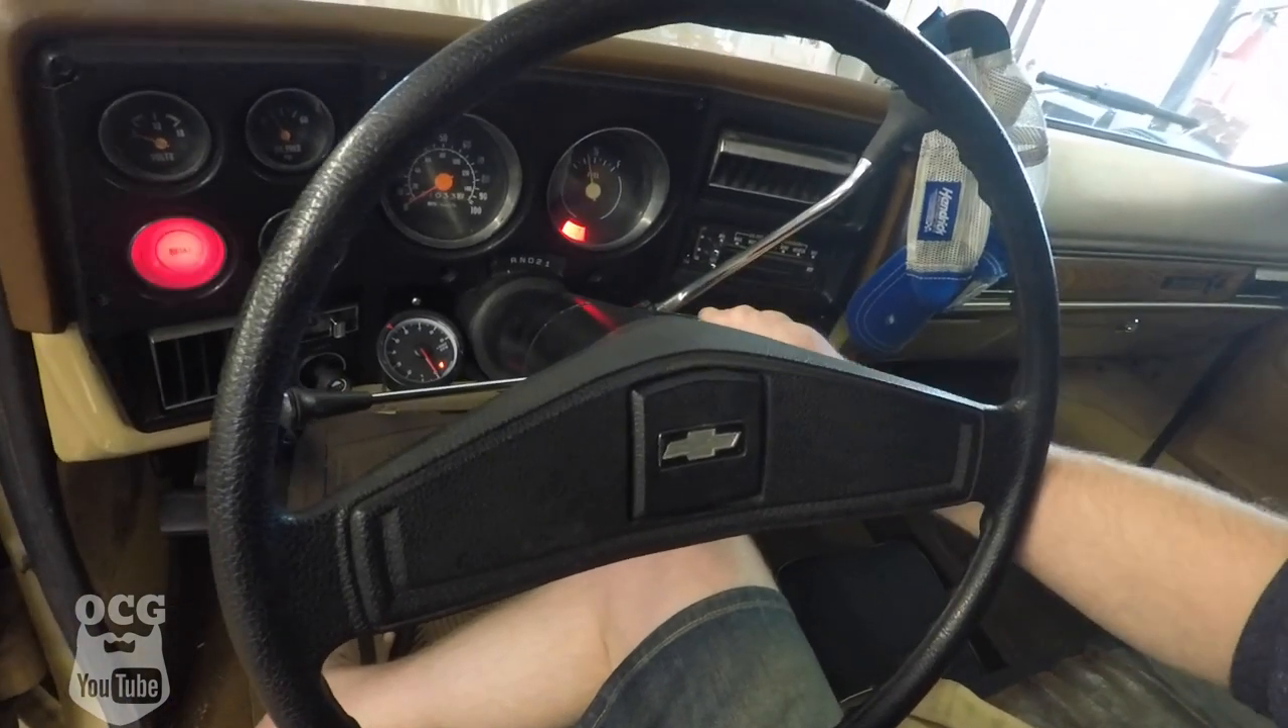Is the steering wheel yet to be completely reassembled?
No.